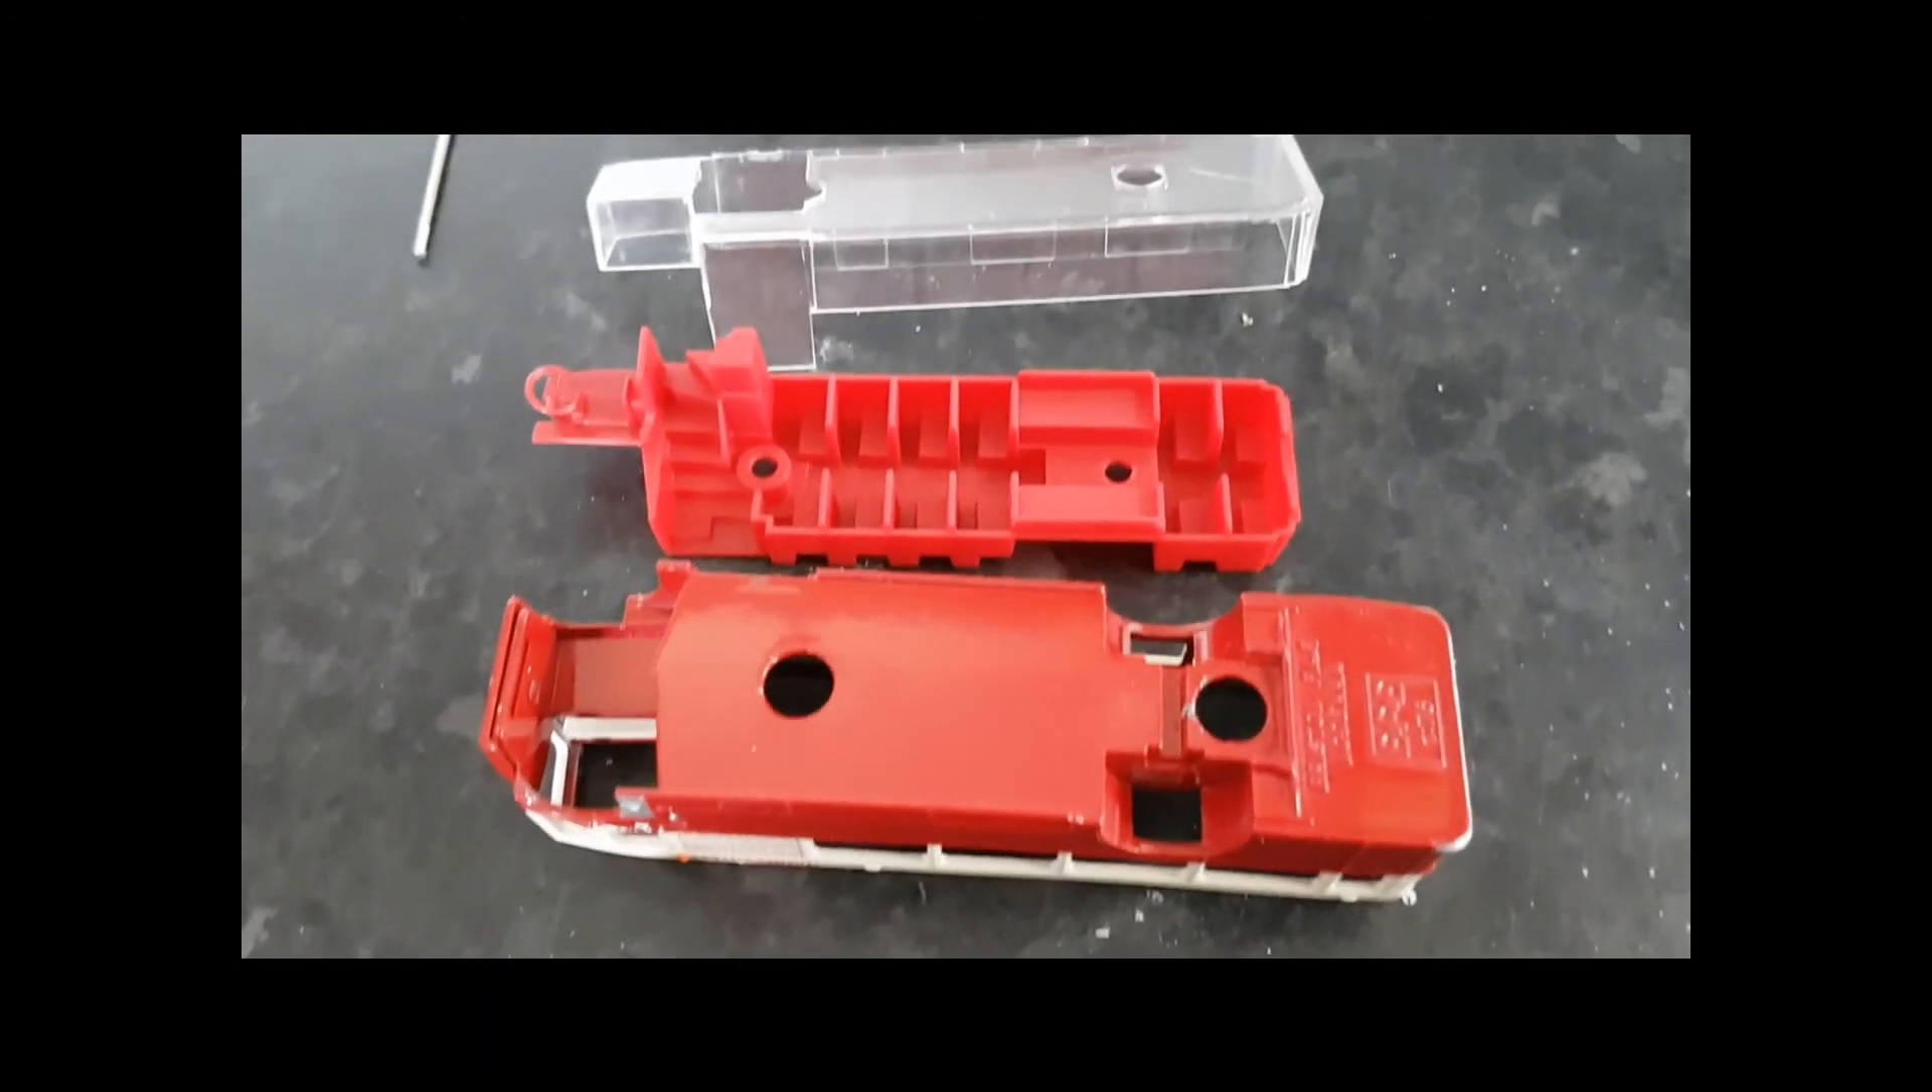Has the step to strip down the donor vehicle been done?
Yes.